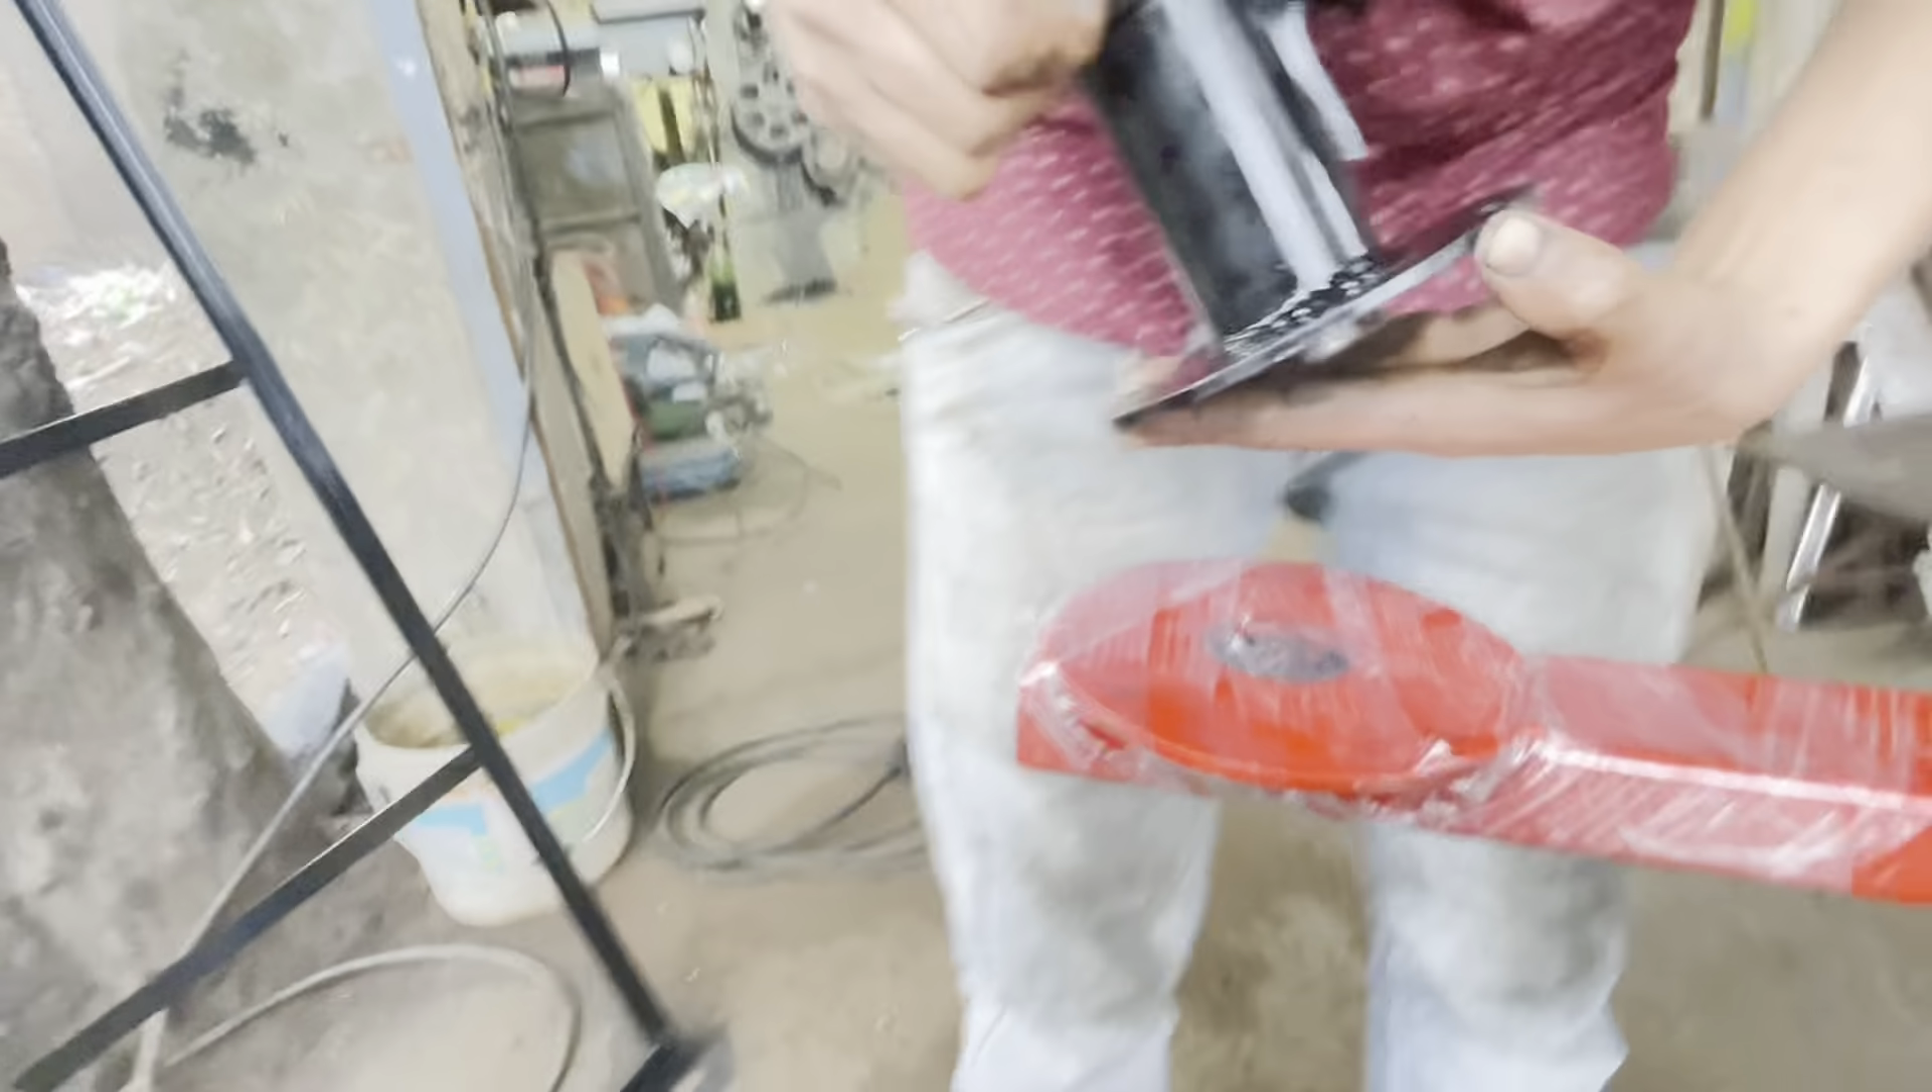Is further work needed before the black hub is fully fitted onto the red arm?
Yes.